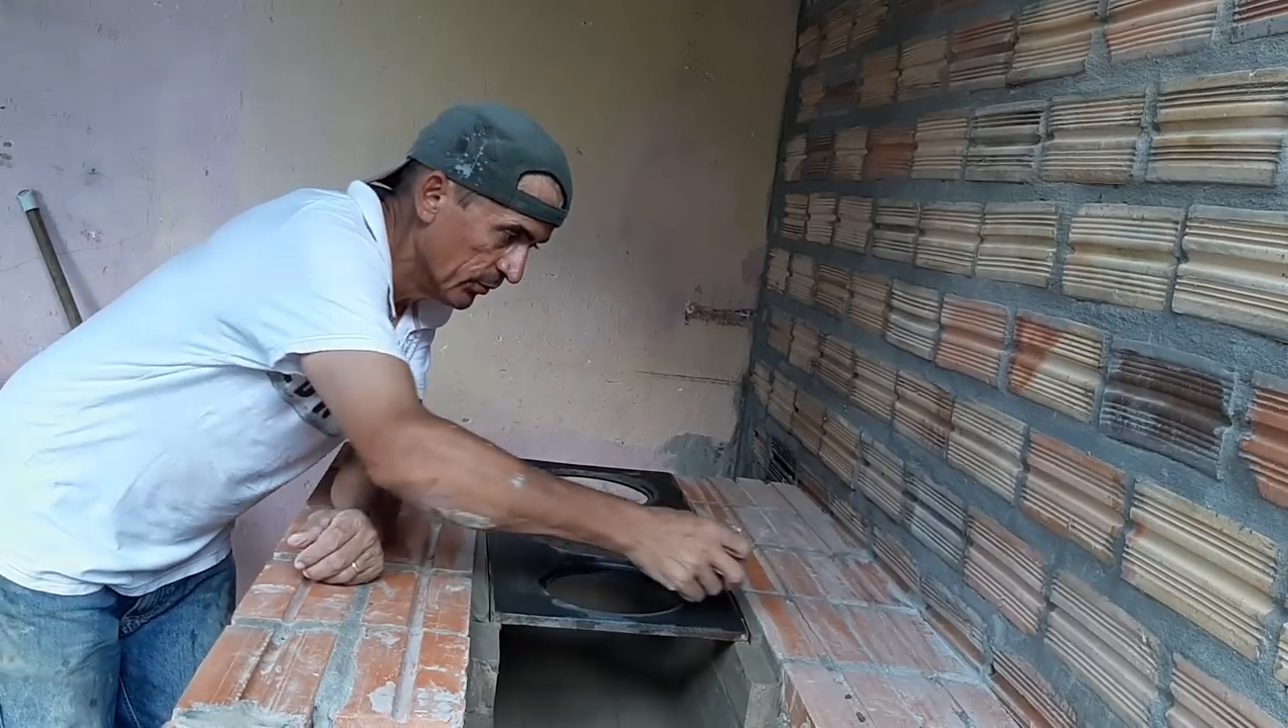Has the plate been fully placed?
Yes.